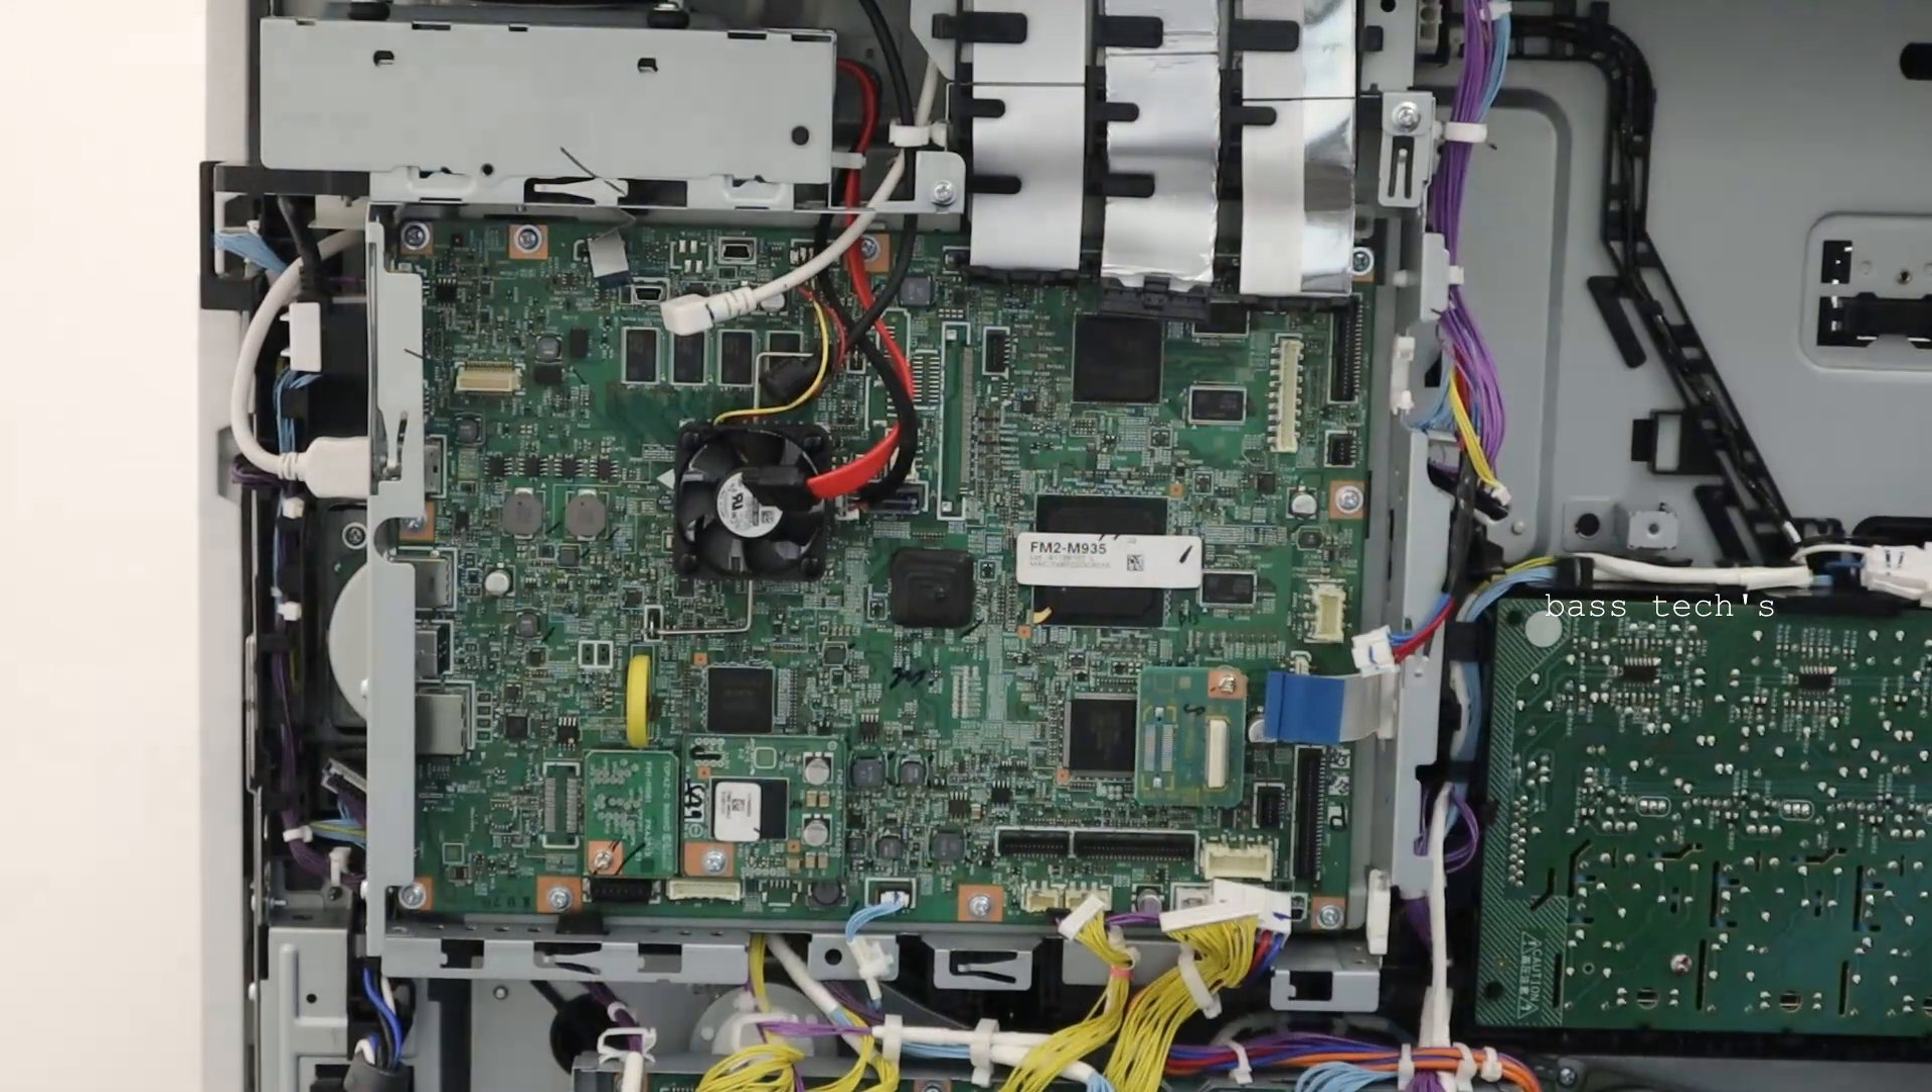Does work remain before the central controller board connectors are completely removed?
Yes.